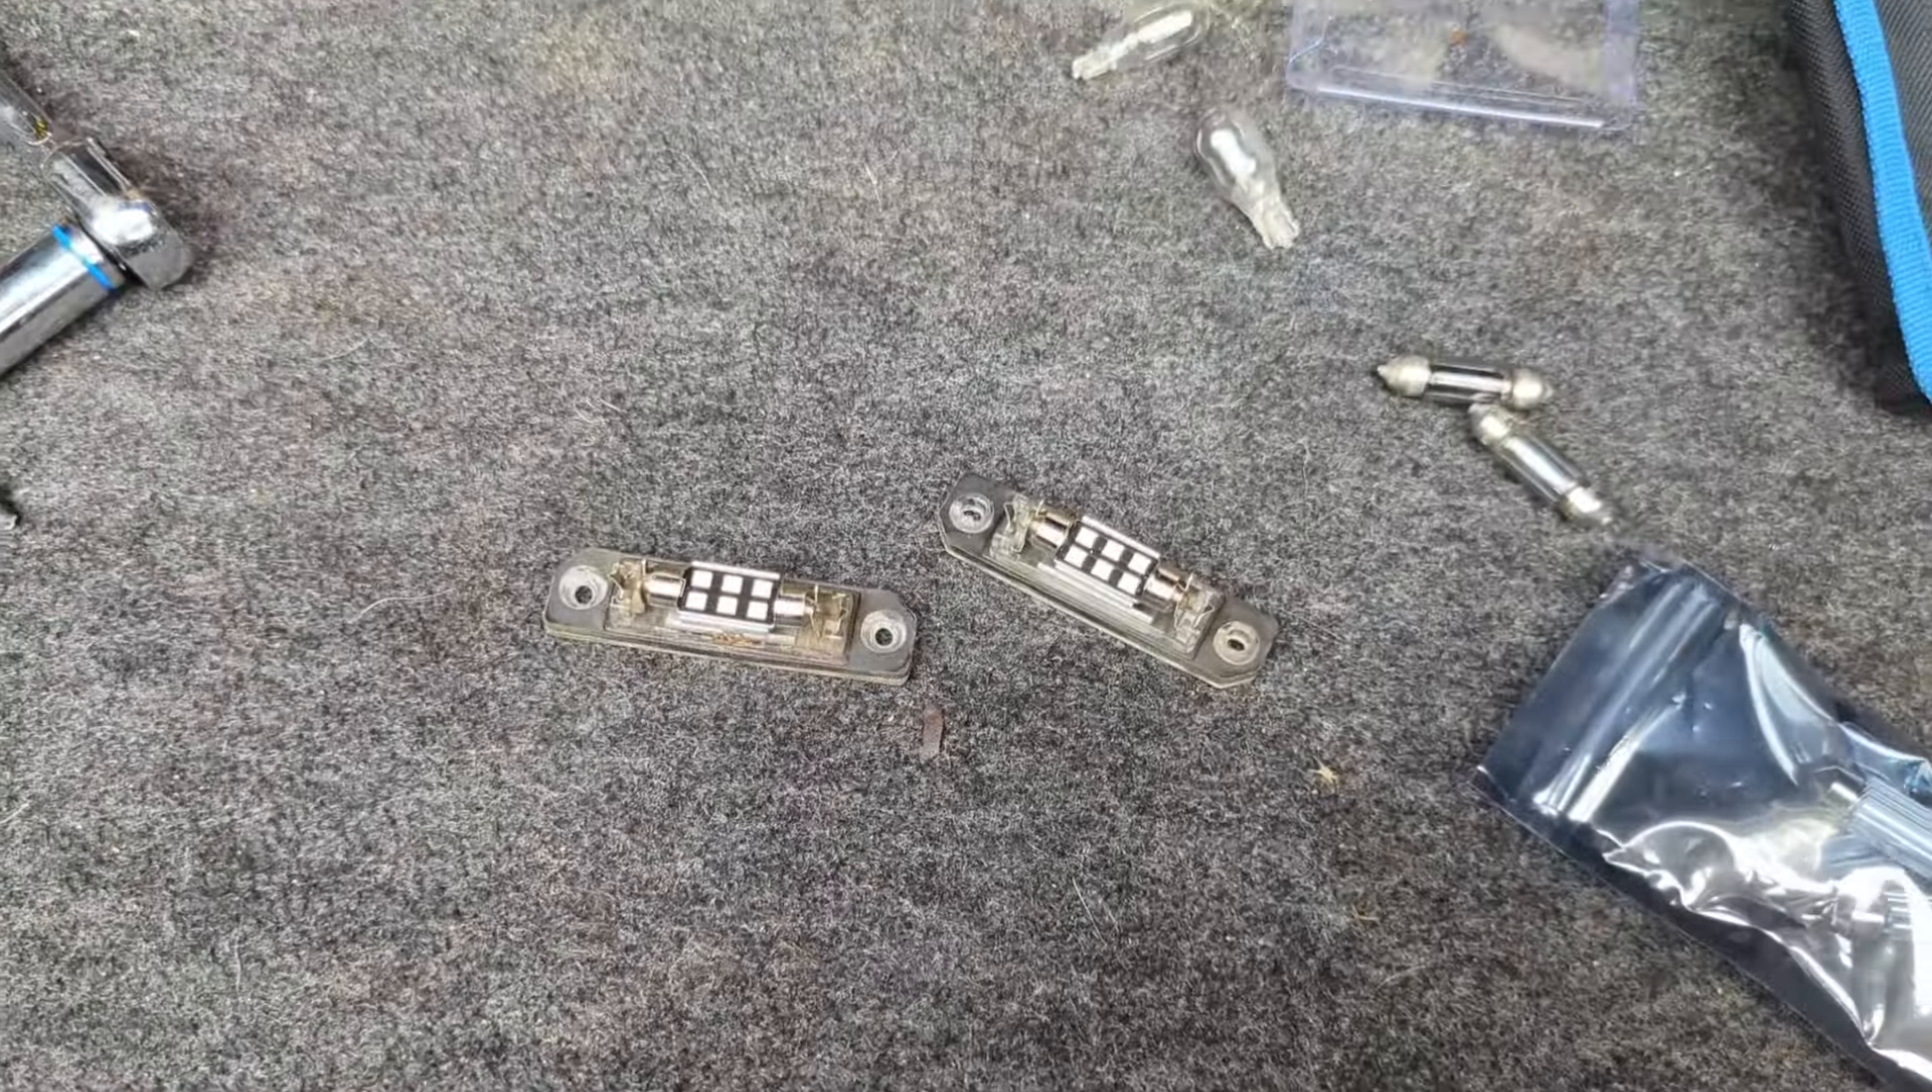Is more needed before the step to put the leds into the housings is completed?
No.